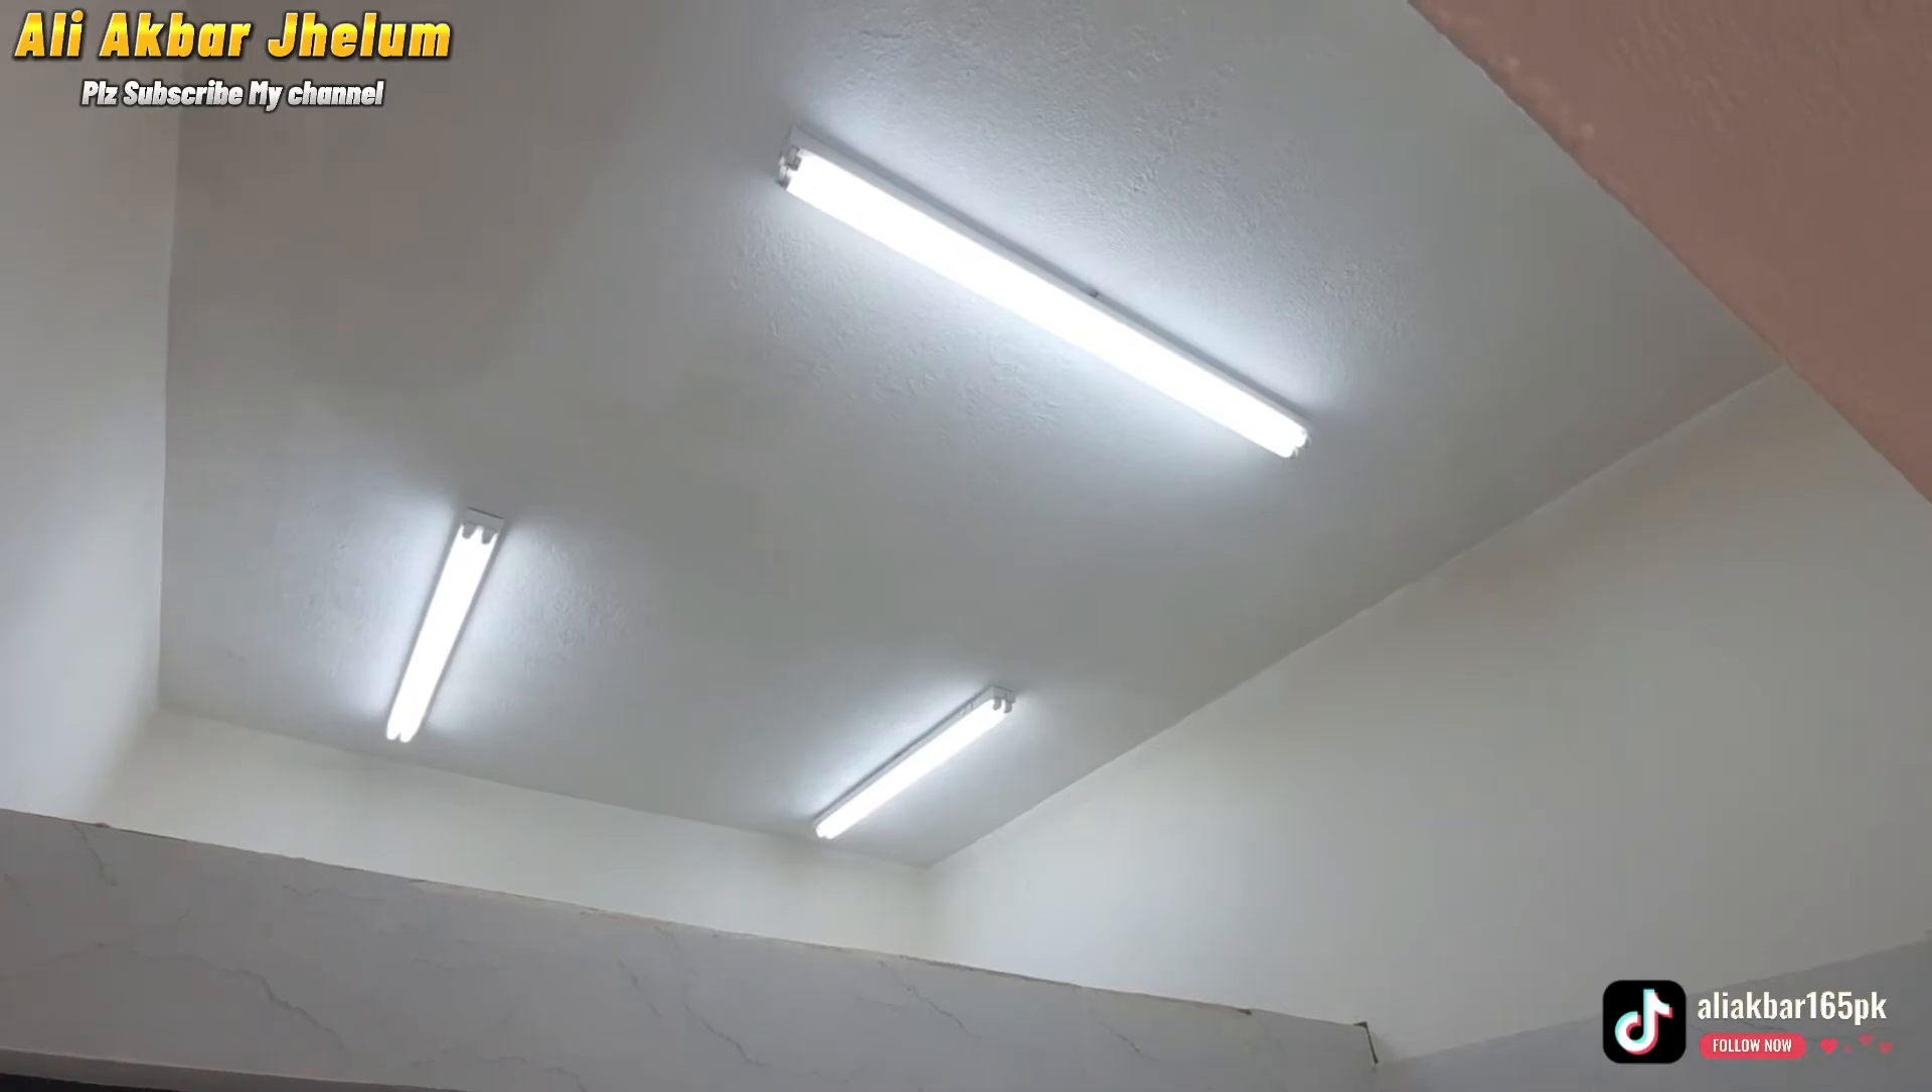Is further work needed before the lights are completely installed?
No.